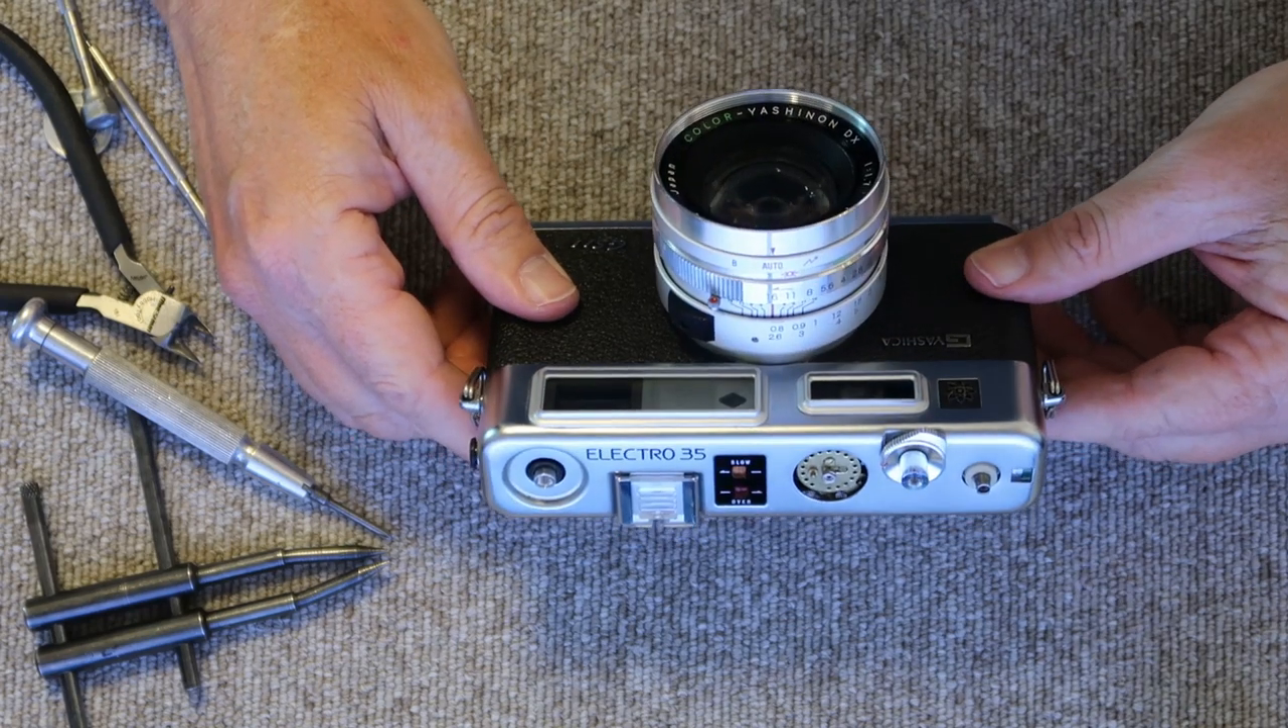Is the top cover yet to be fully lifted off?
Yes.